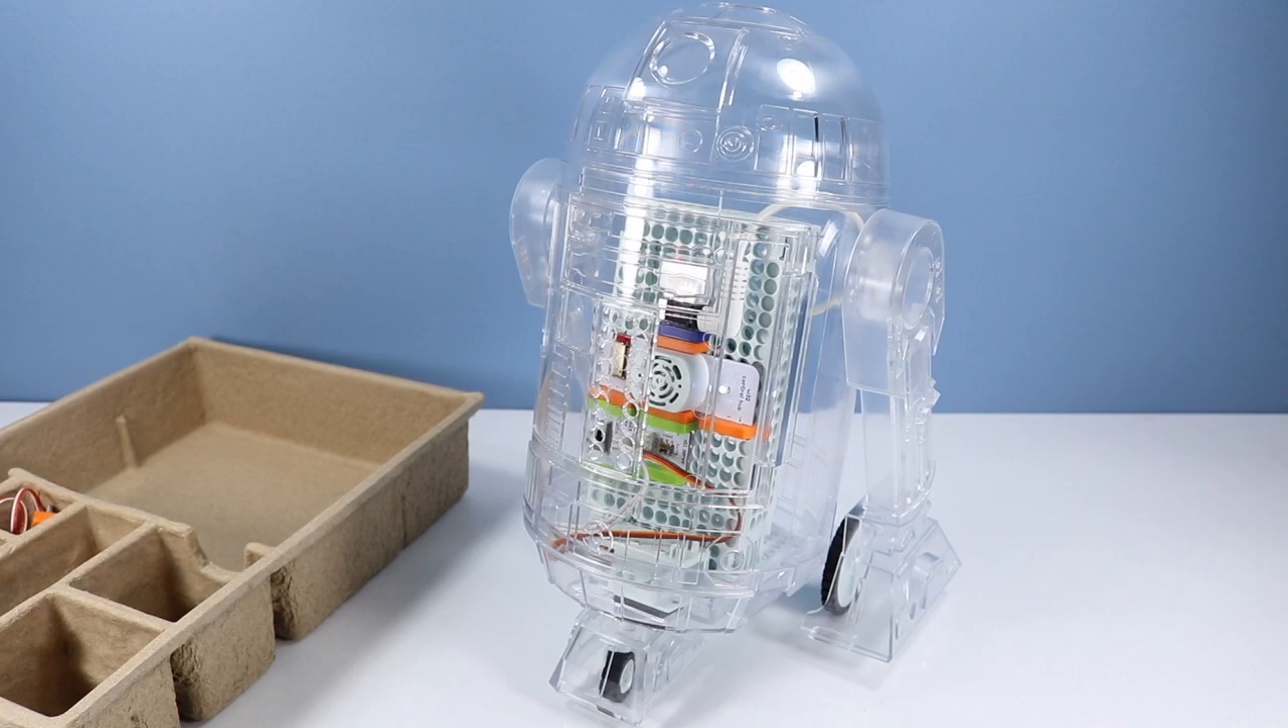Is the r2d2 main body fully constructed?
Yes.